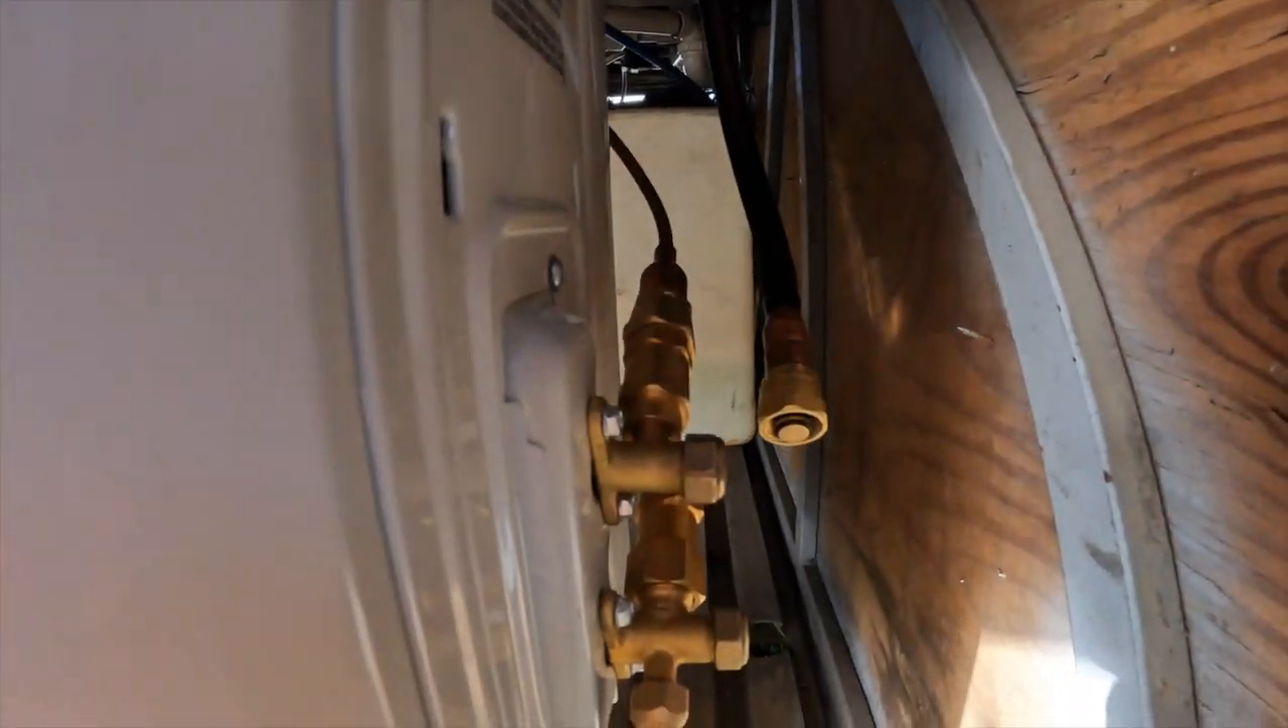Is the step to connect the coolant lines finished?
No.